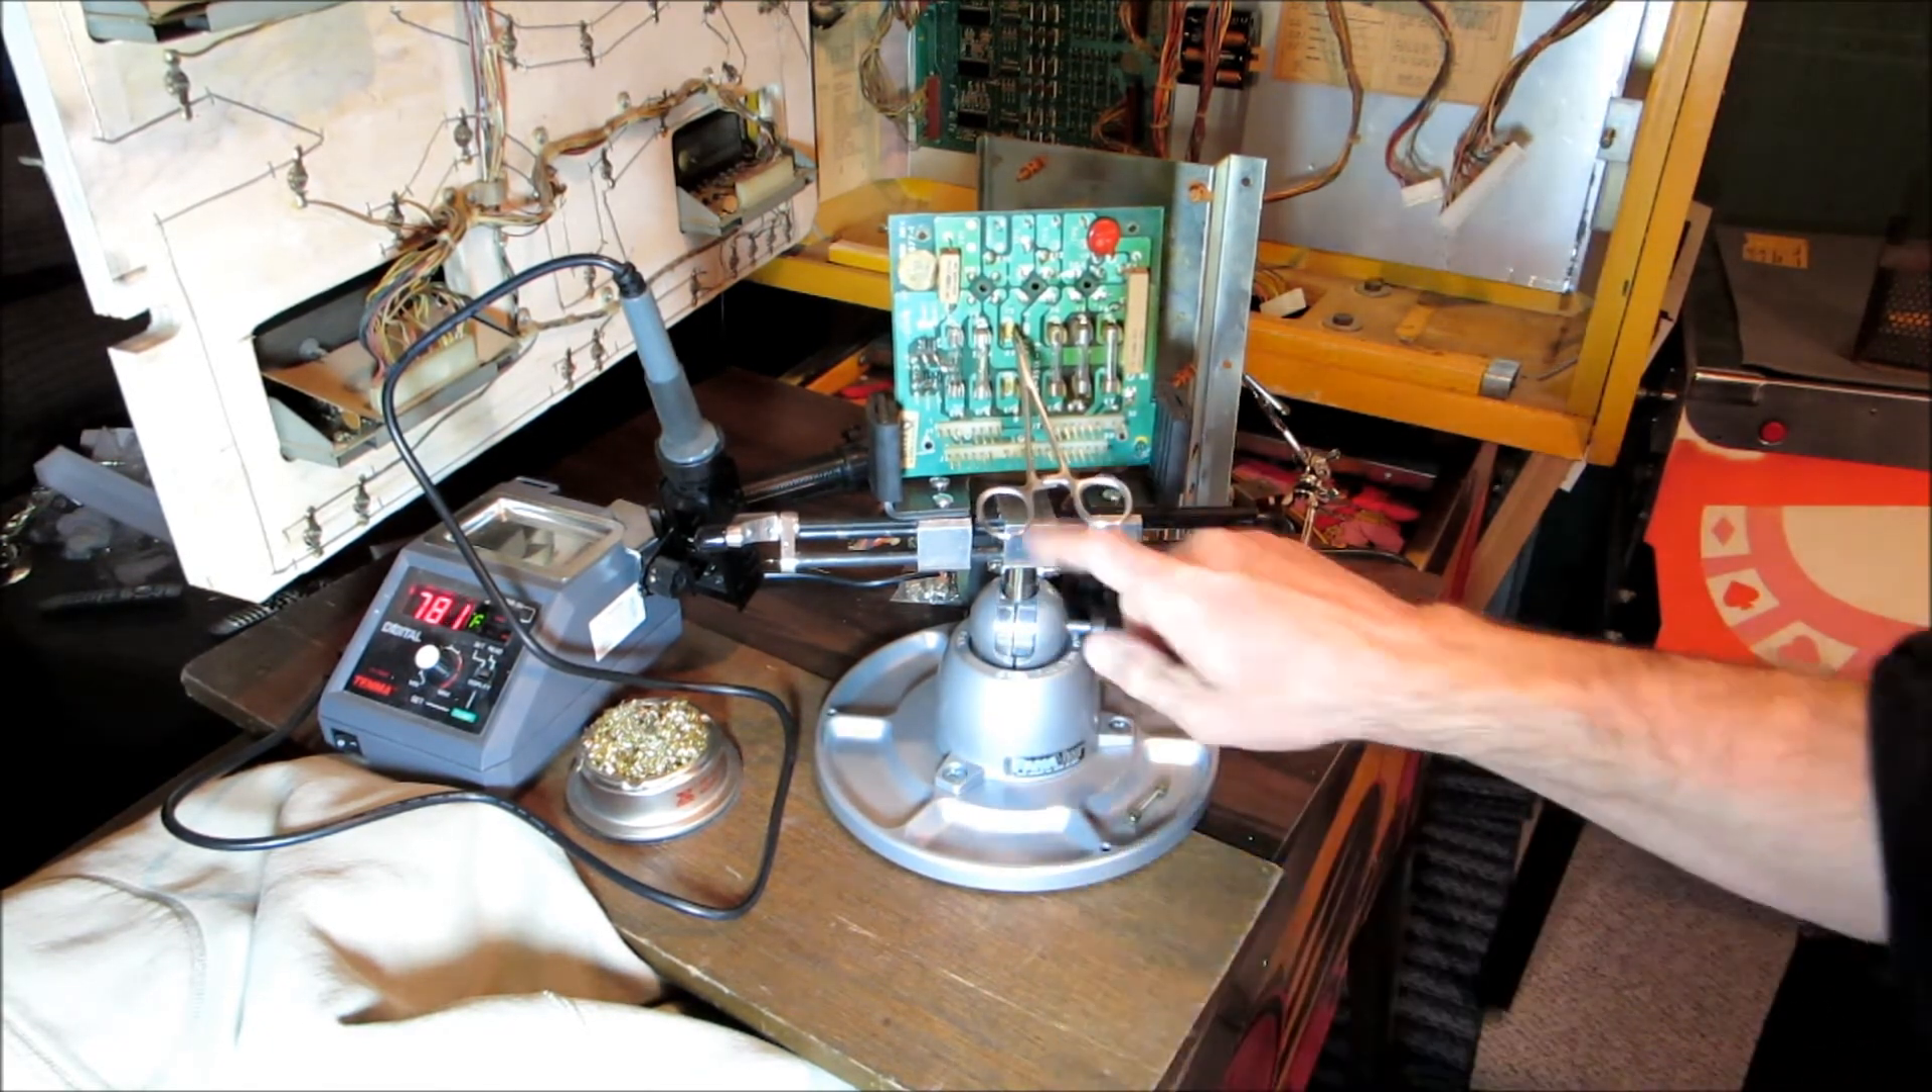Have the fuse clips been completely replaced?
No.